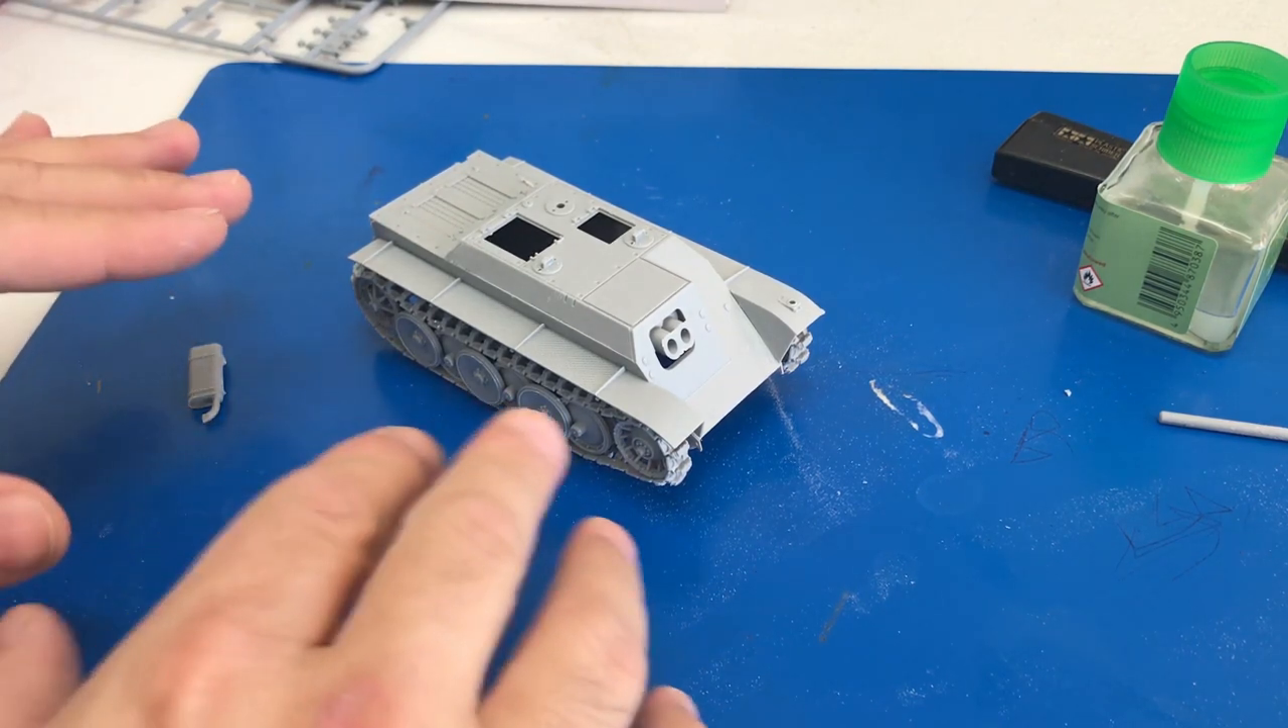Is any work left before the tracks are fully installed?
No.